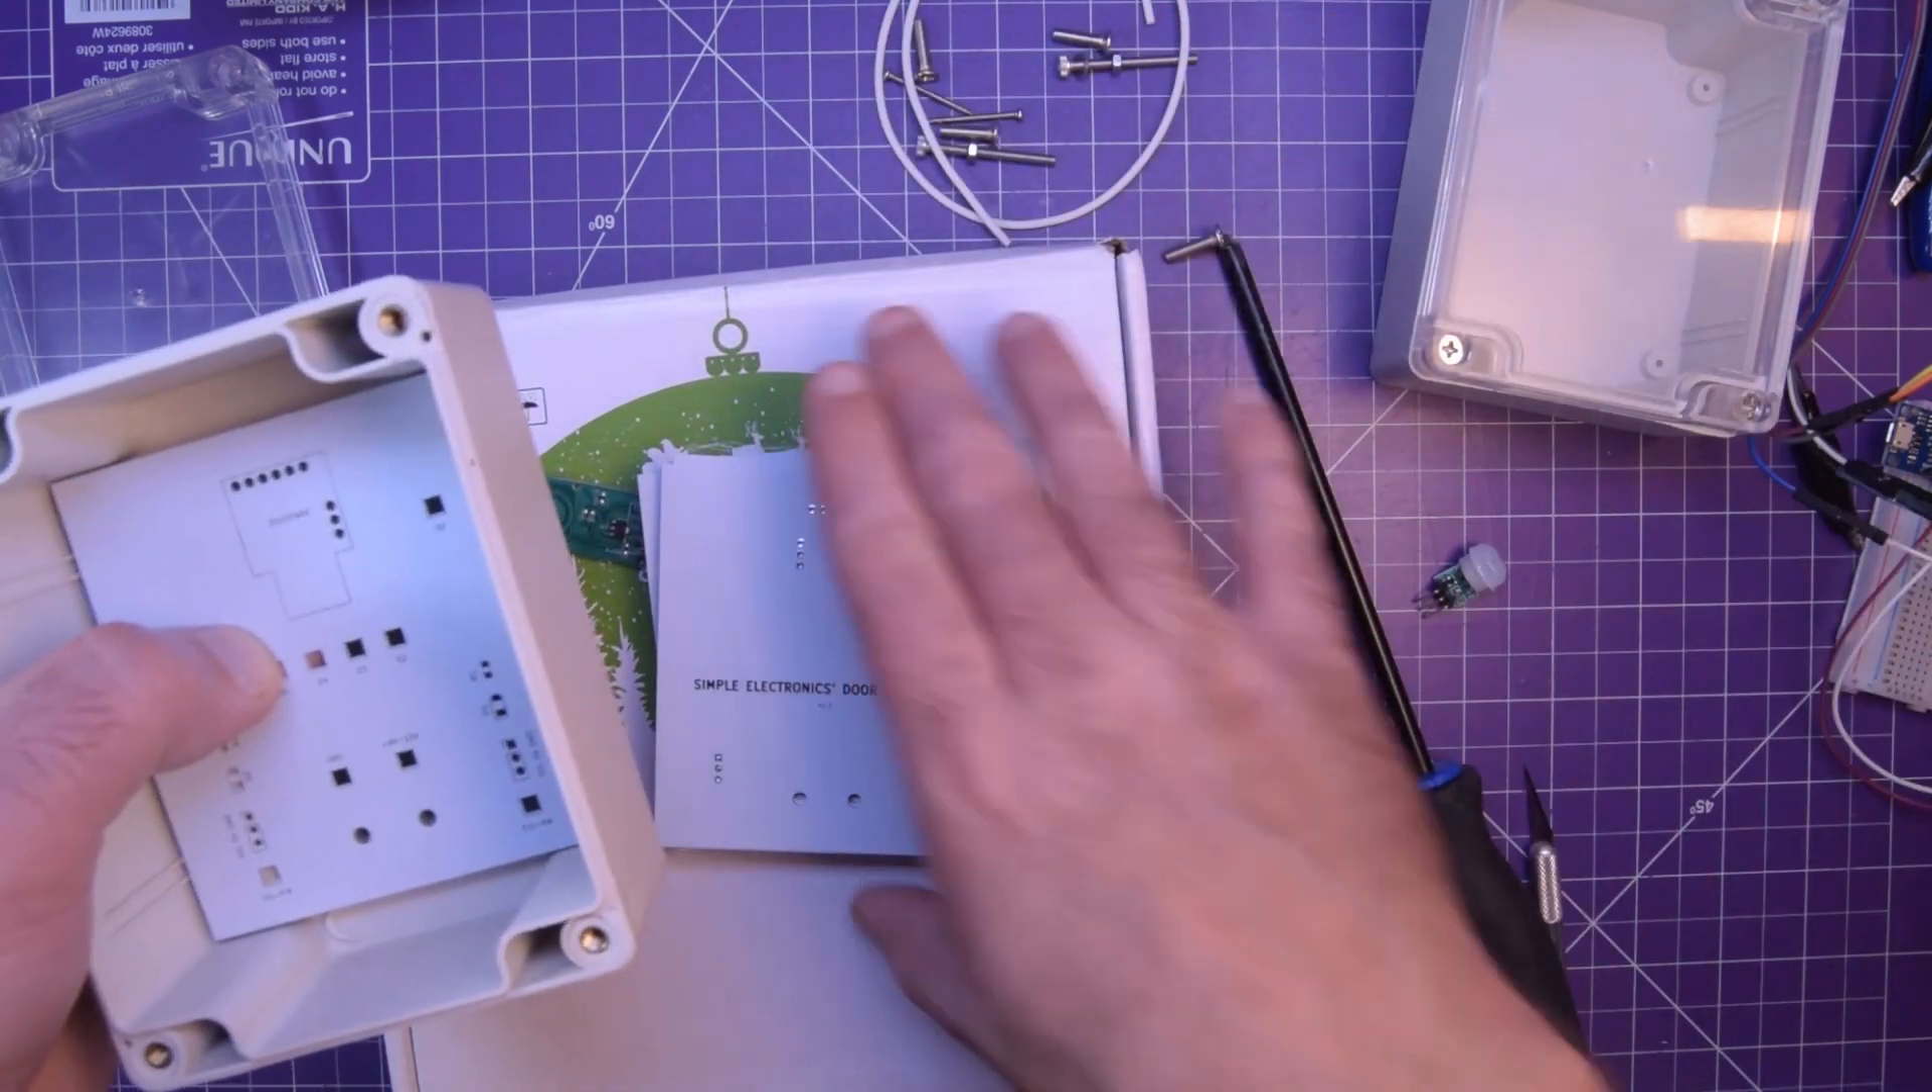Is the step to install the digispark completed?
No.